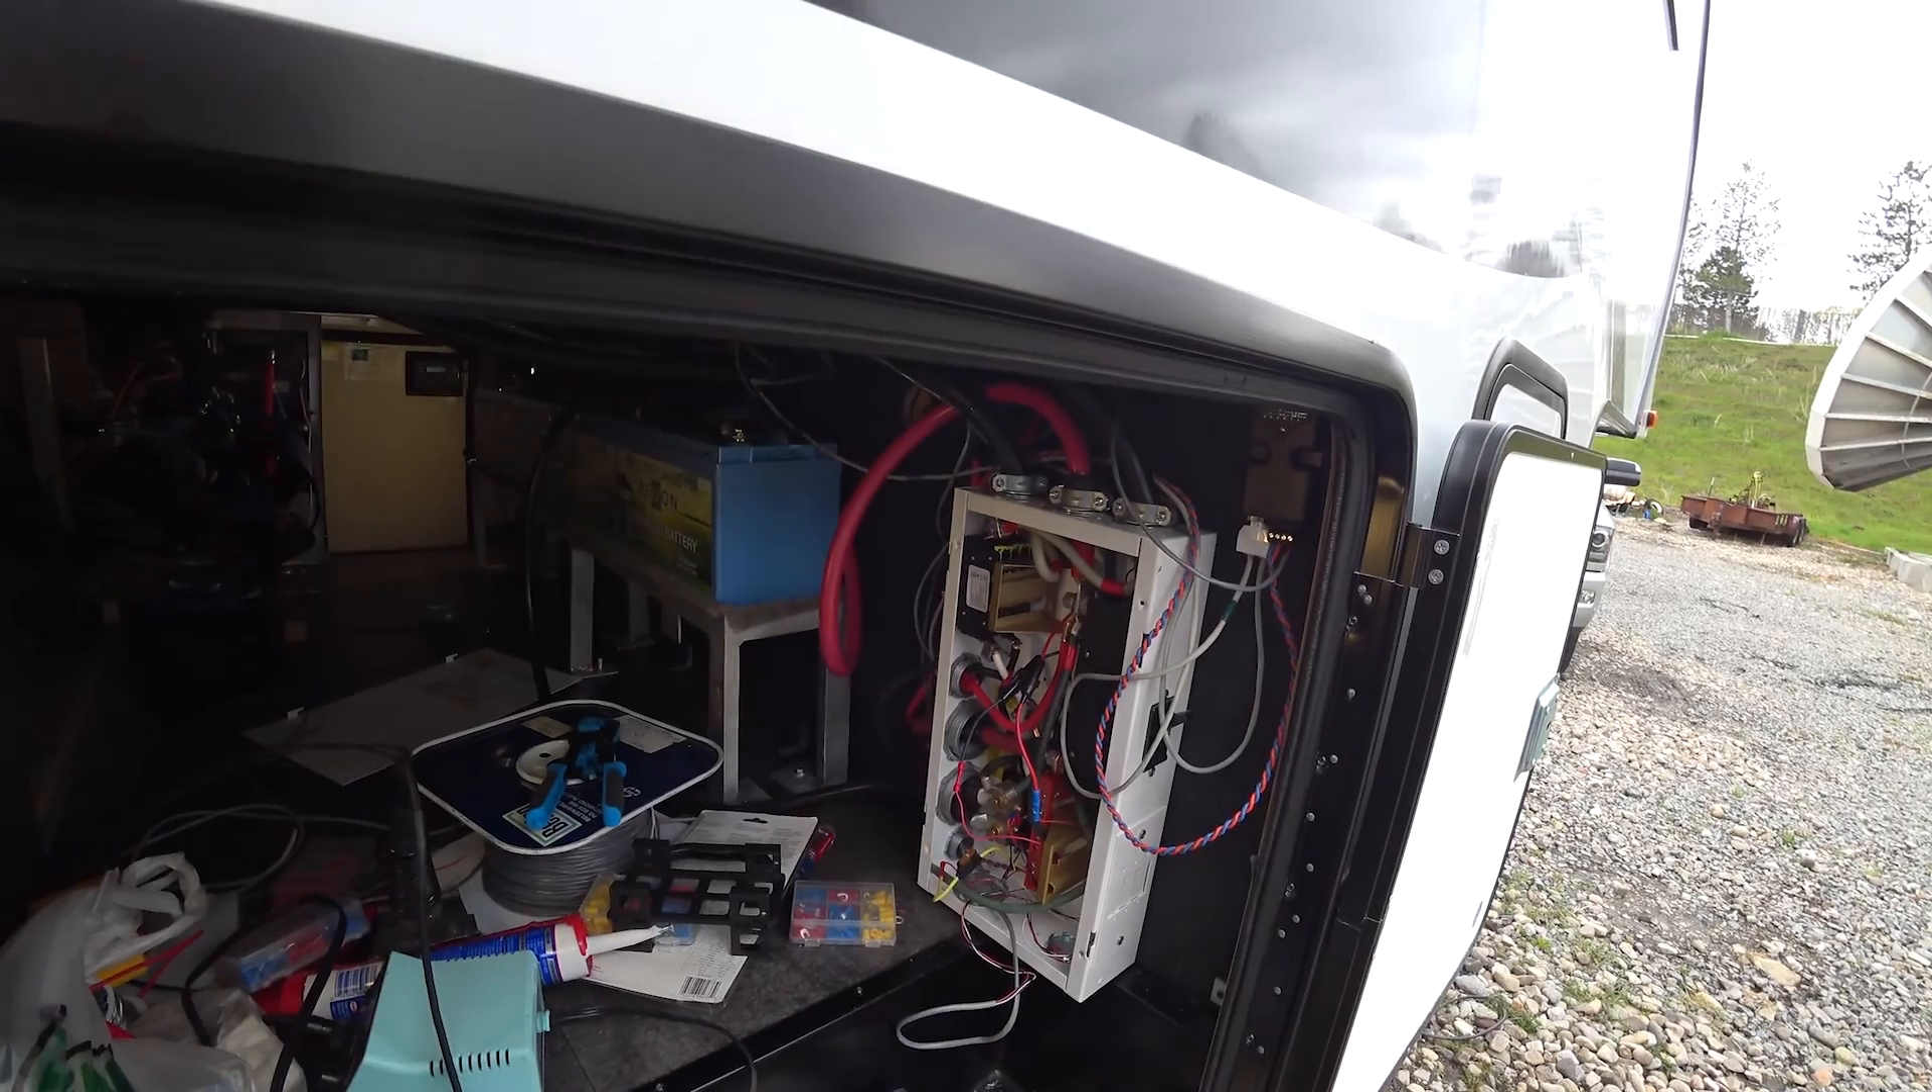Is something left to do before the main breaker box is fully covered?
Yes.